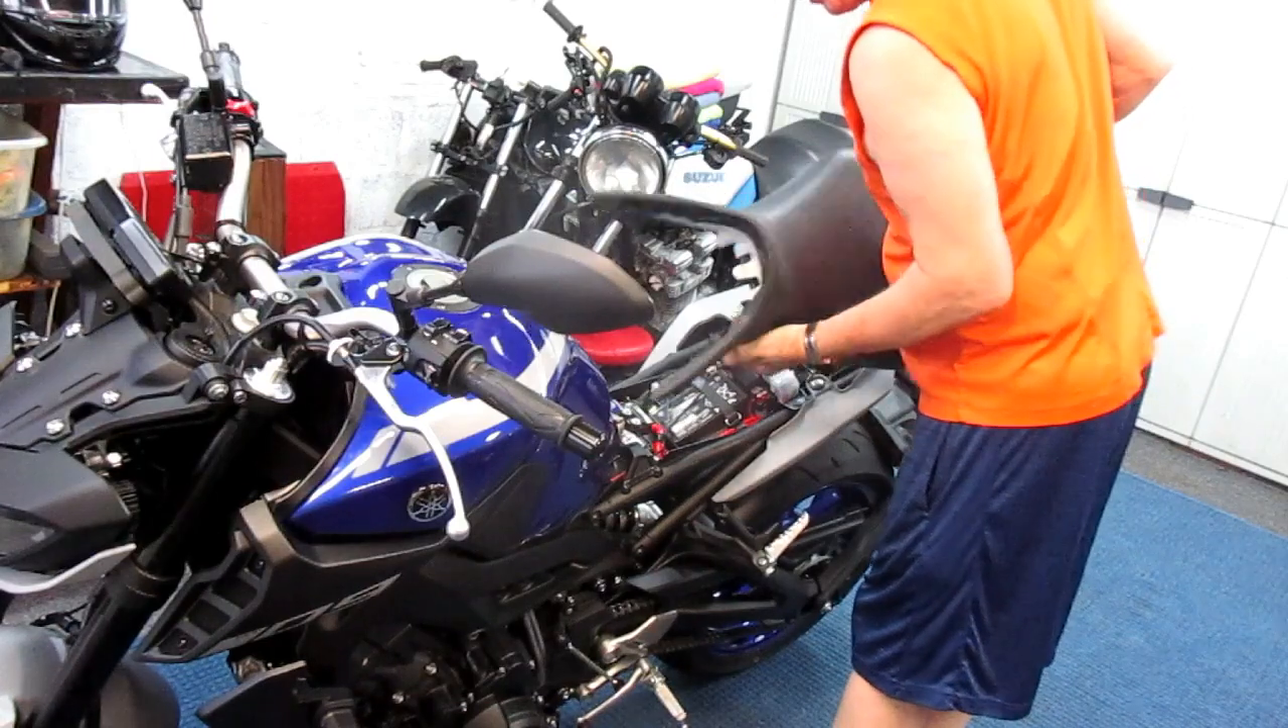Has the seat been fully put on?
No.